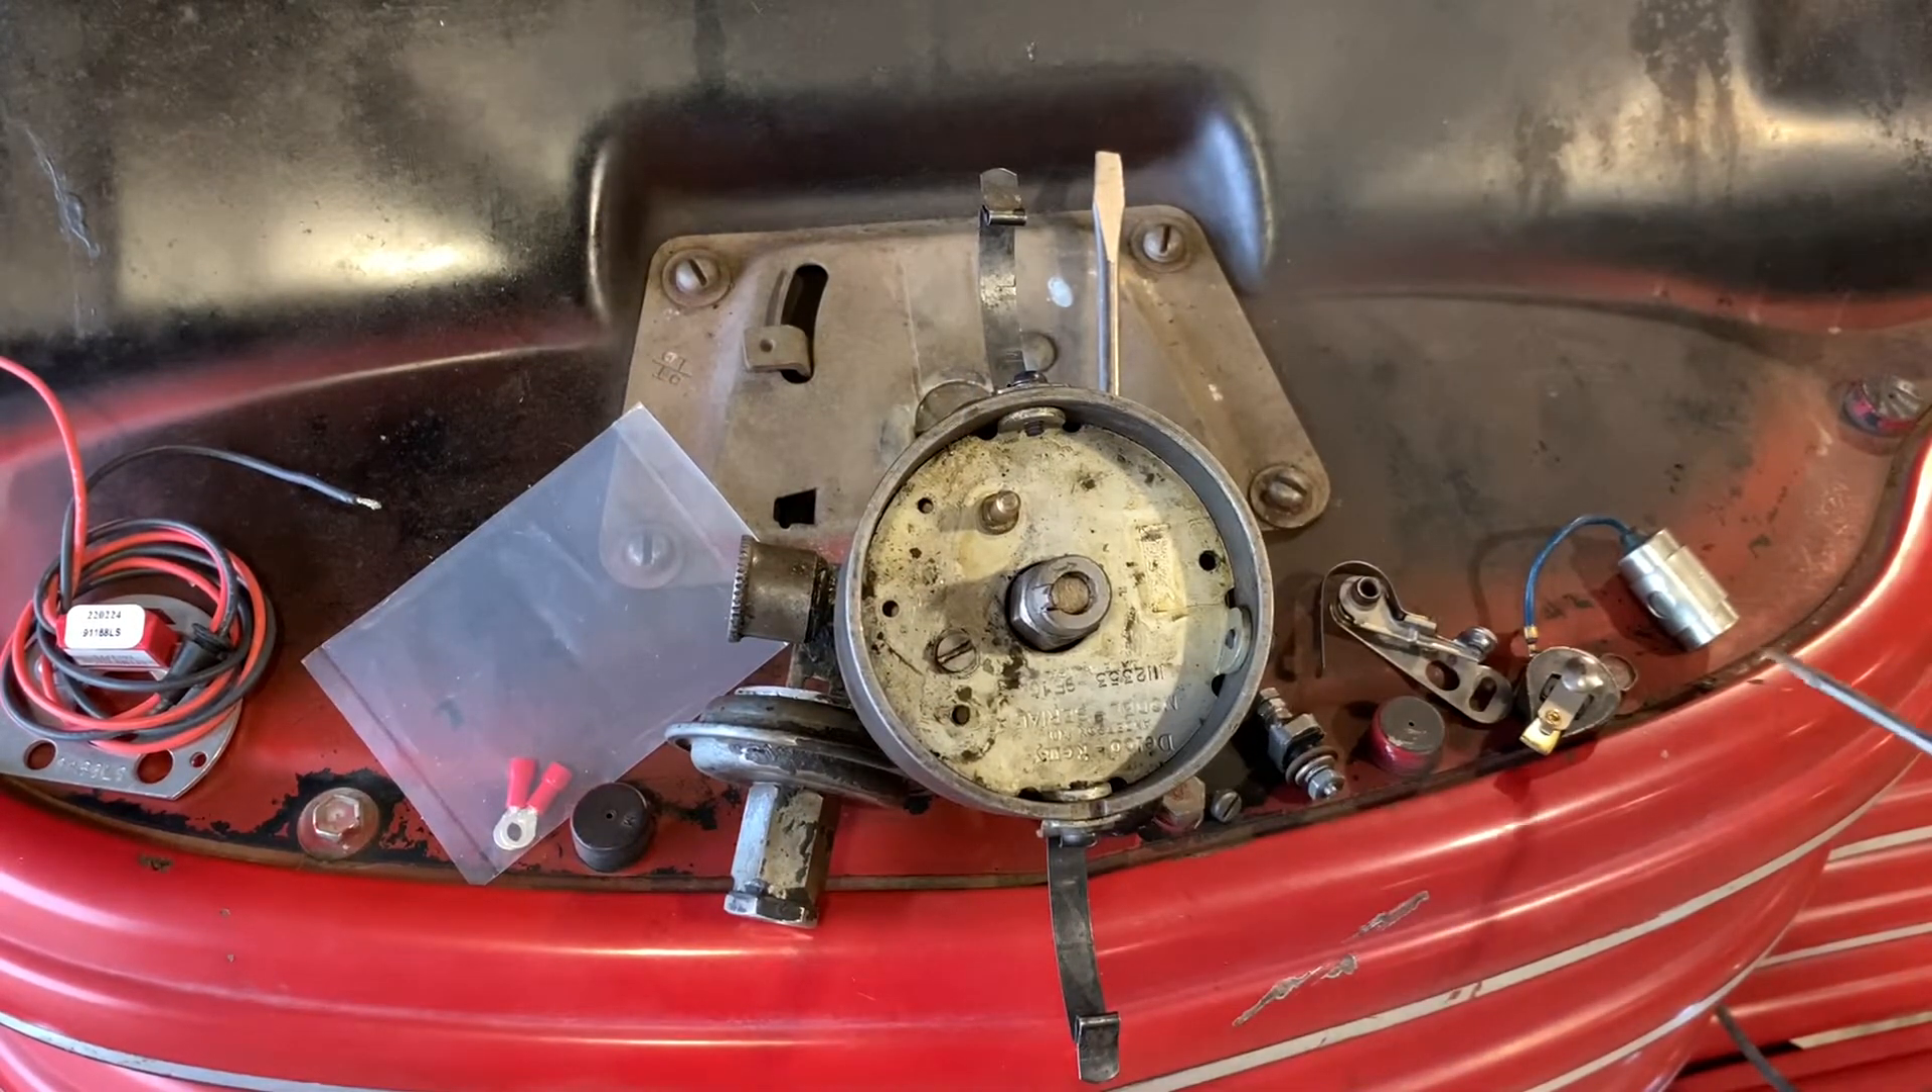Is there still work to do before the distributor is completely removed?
No.